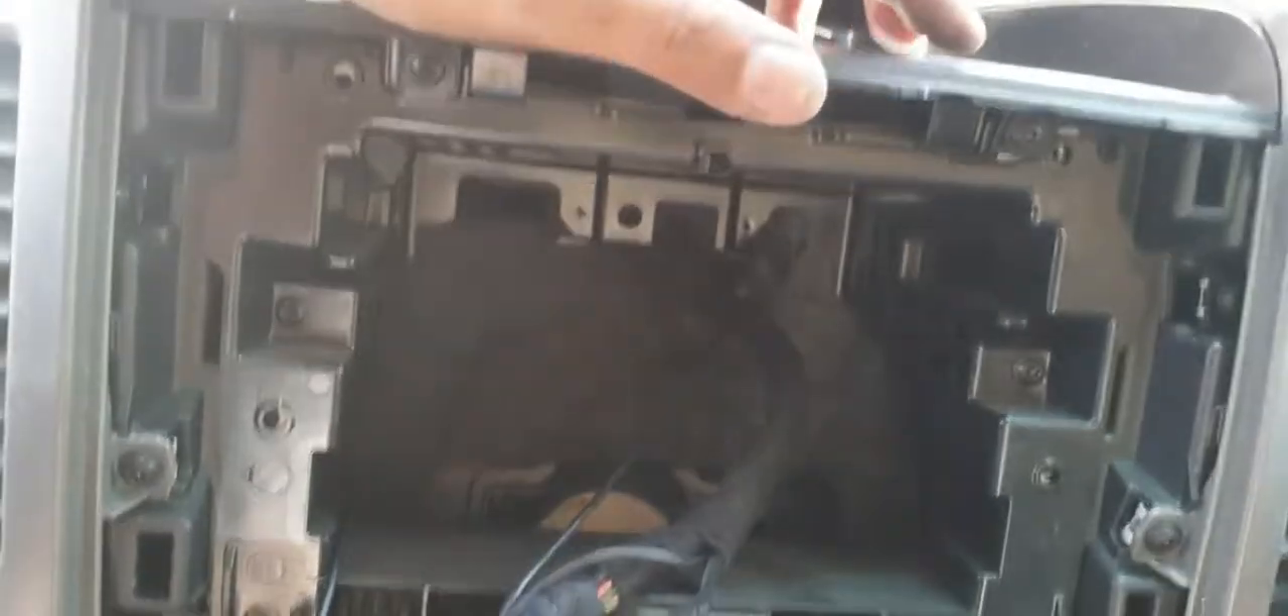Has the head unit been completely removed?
Yes.